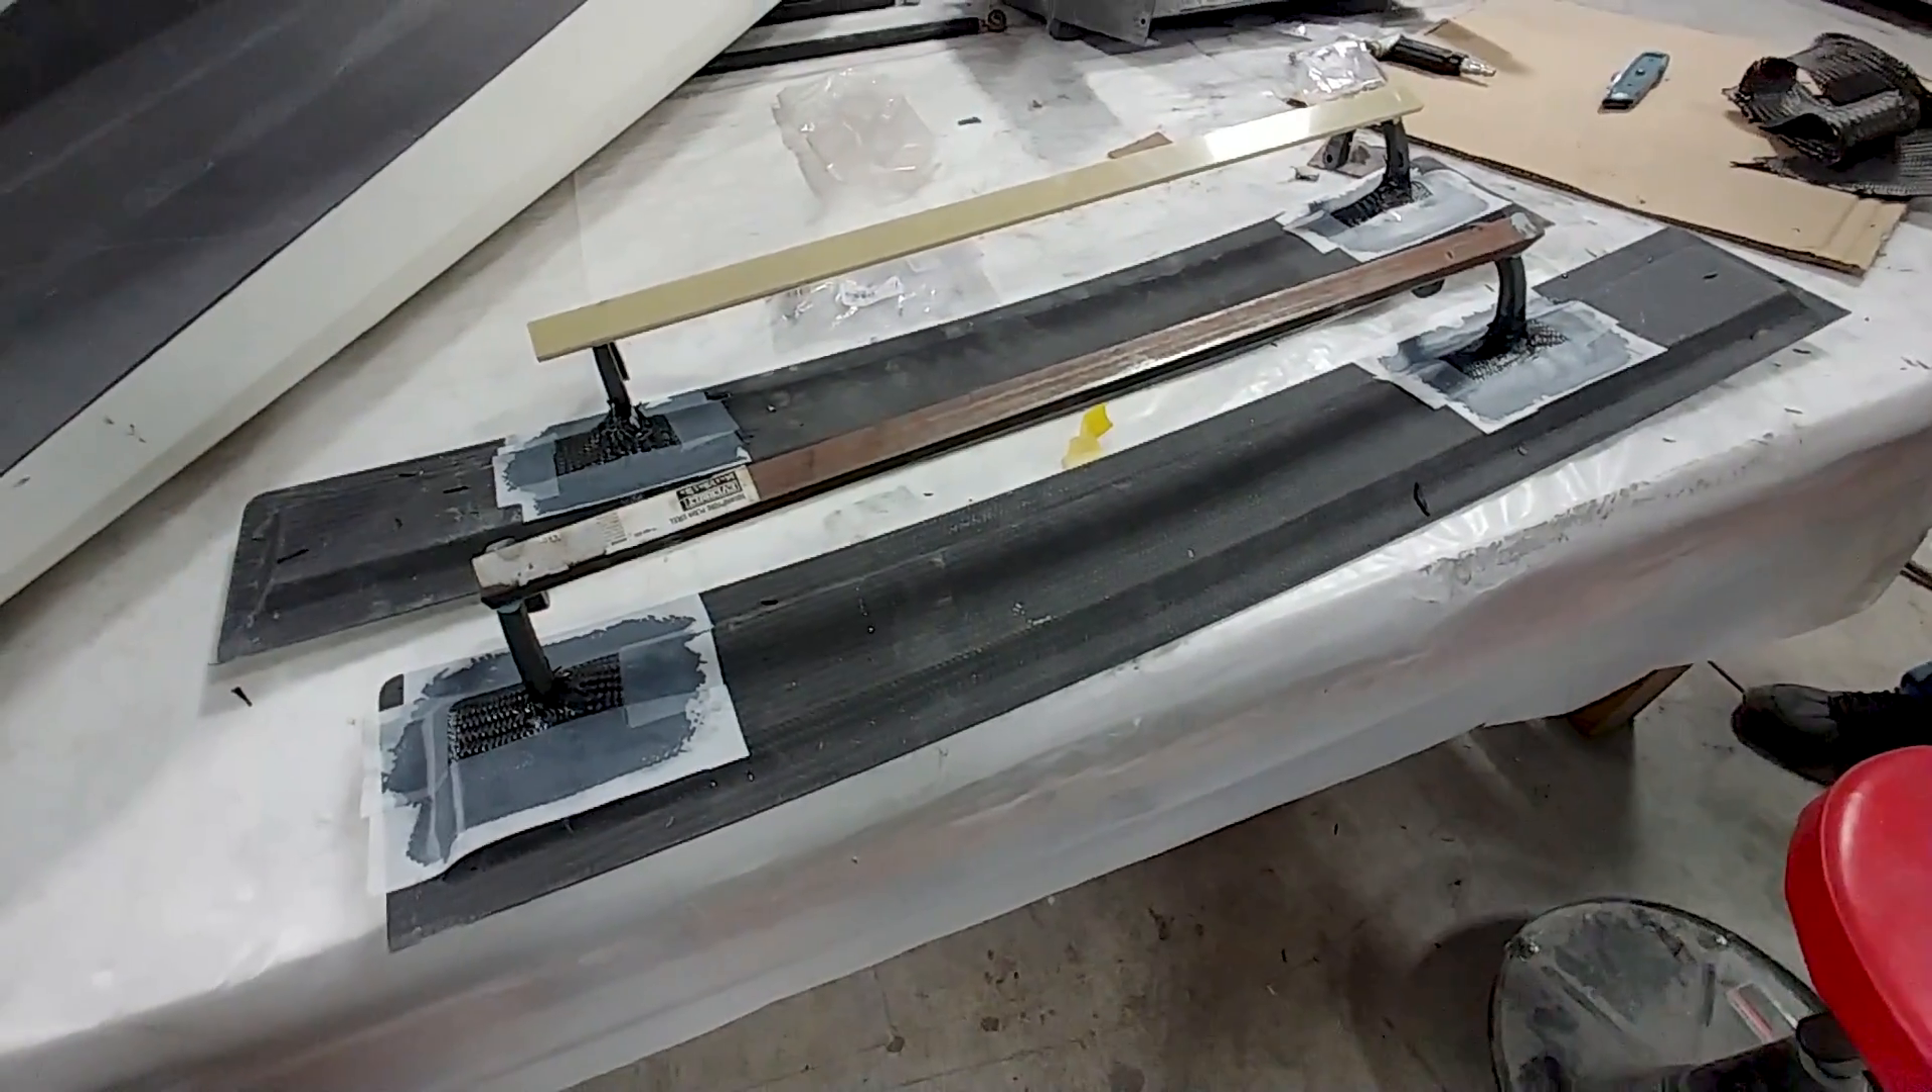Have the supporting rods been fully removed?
No.